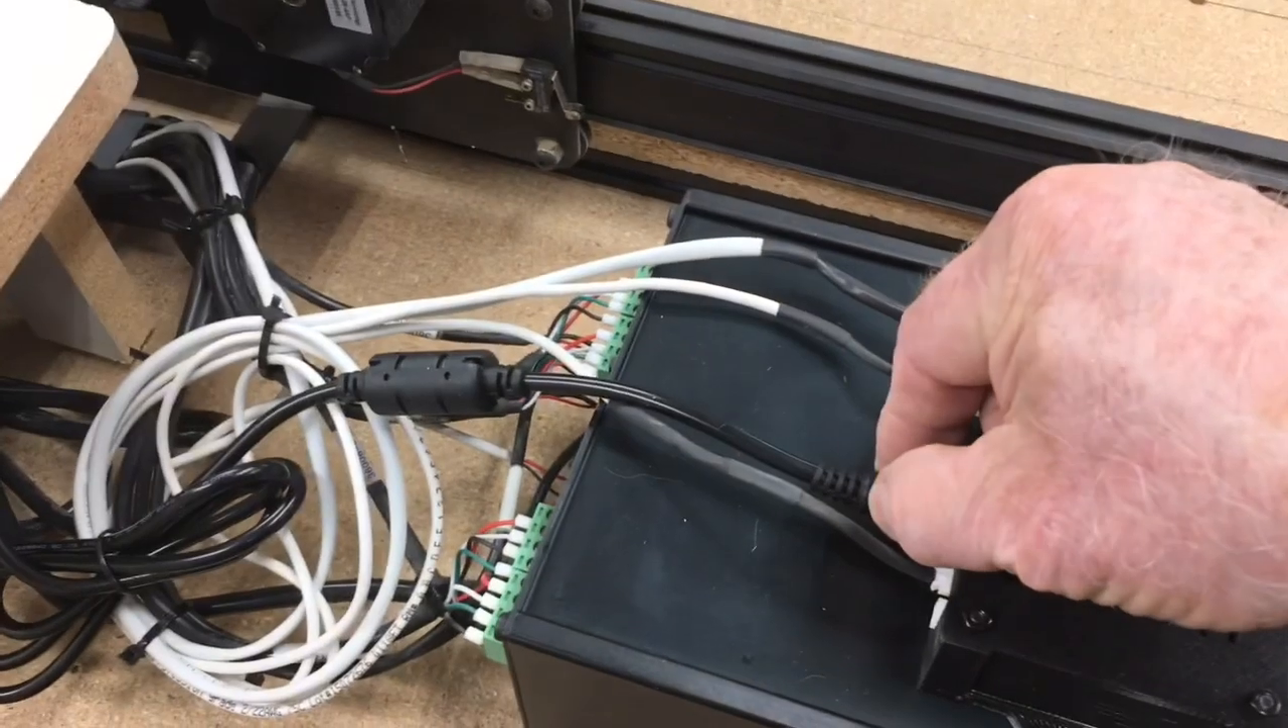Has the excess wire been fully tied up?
Yes.